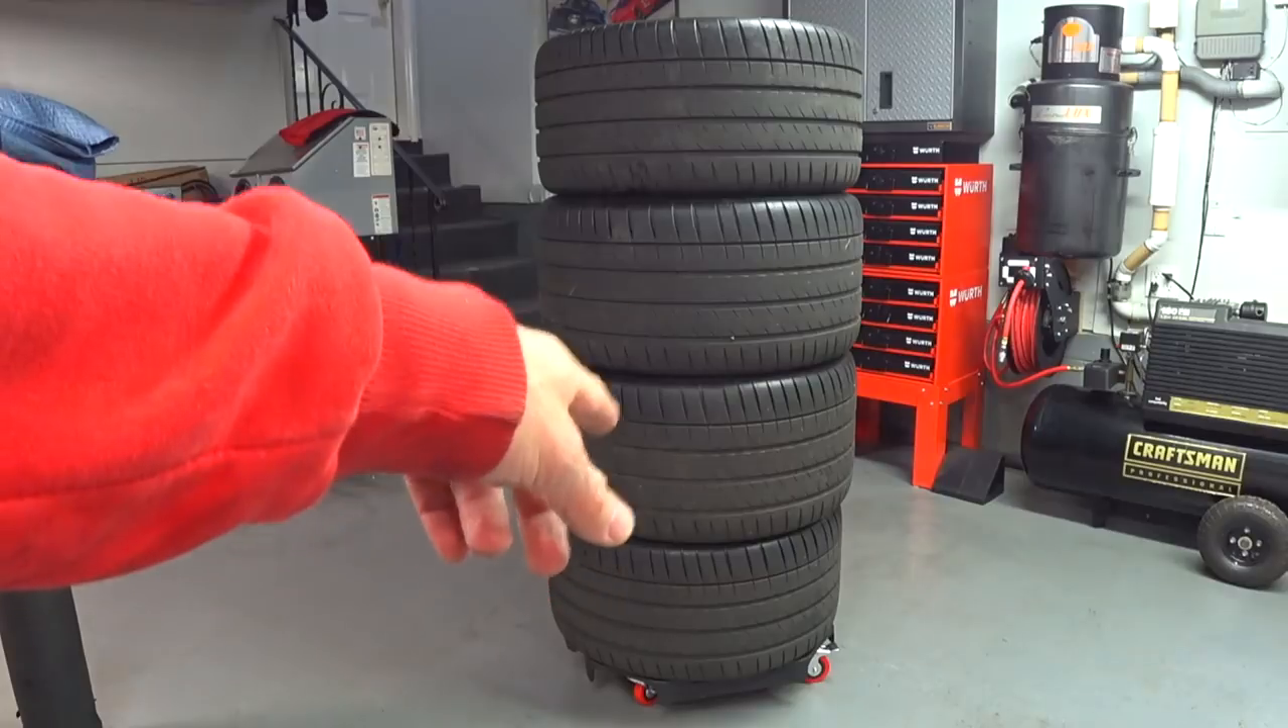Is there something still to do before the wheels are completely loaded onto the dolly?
No.